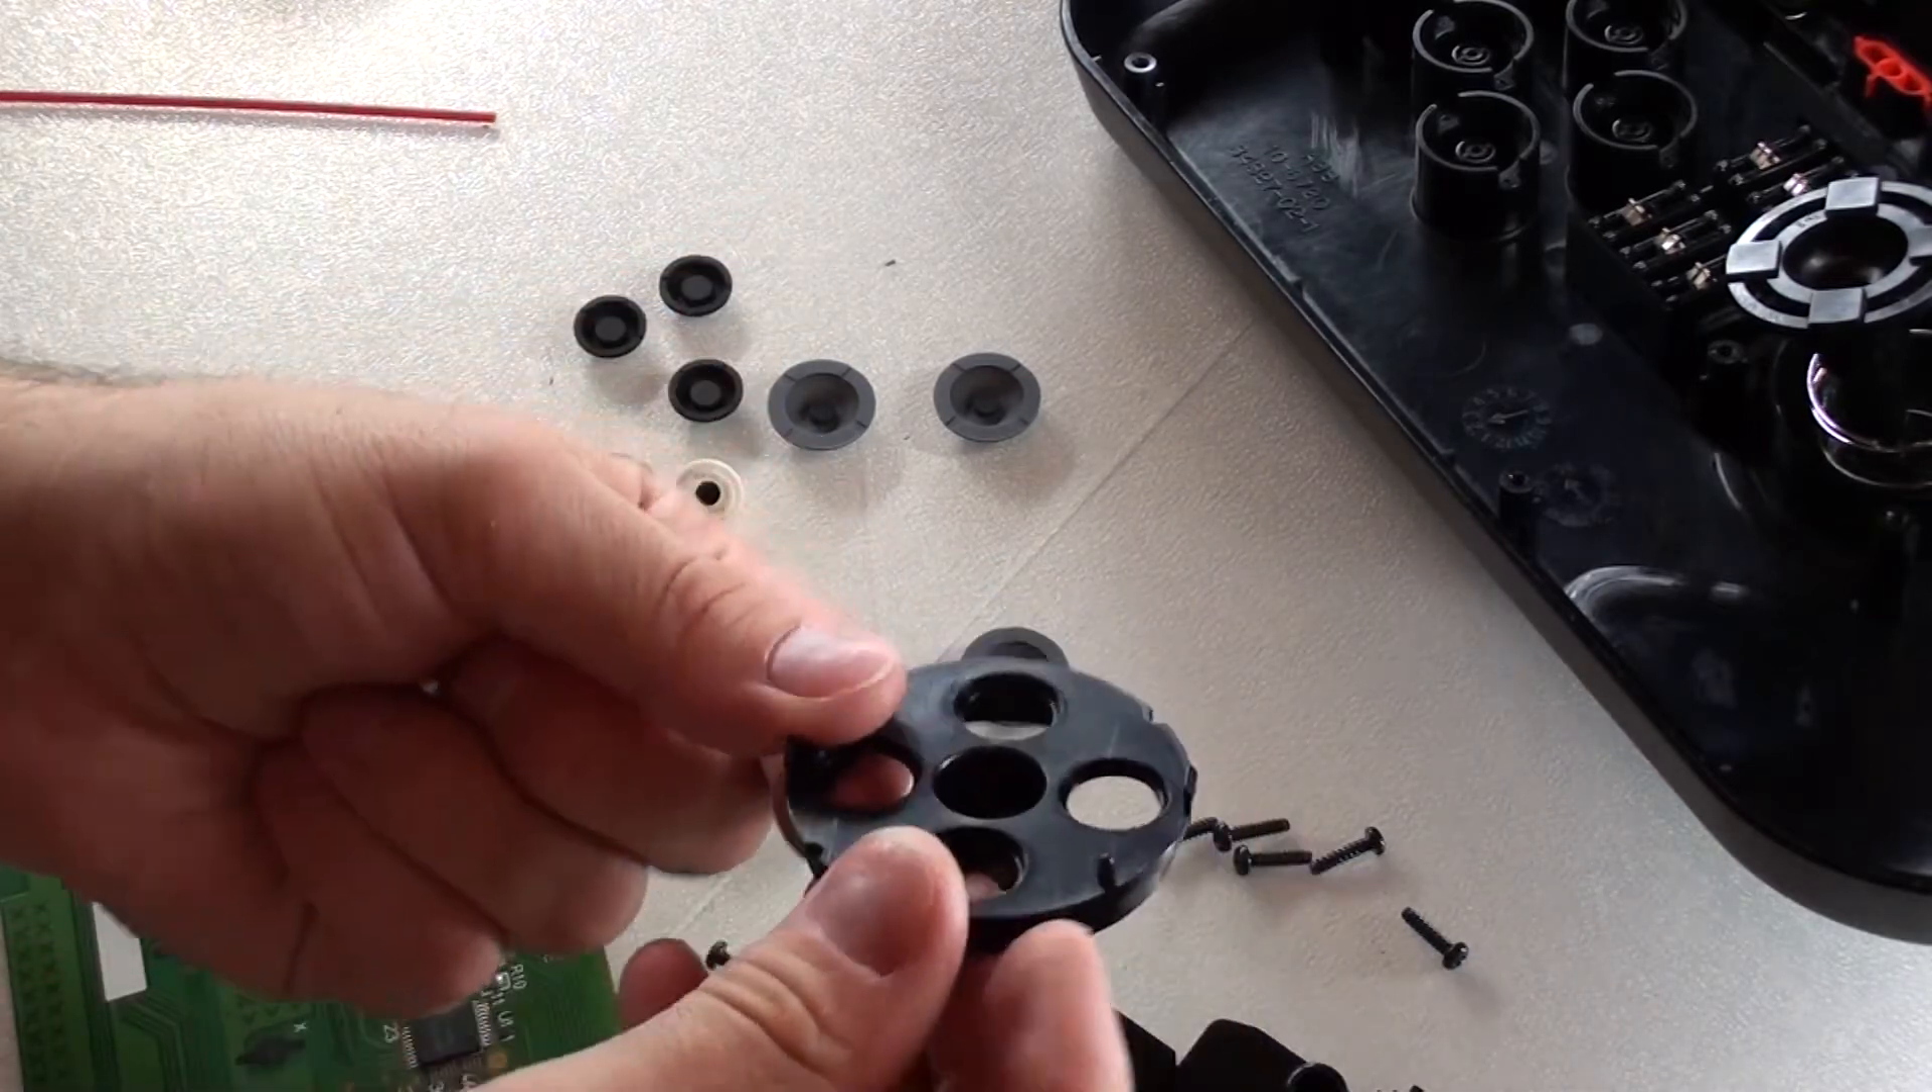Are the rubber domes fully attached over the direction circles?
No.